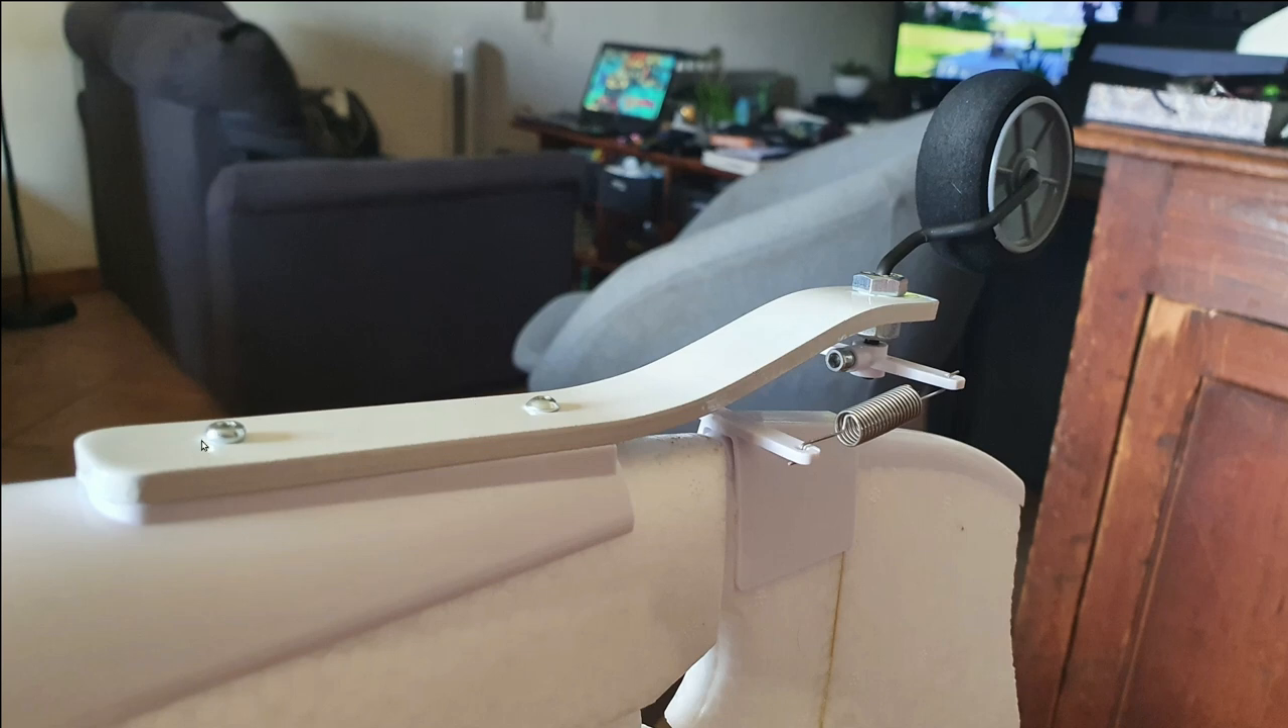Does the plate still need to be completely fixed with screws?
No.